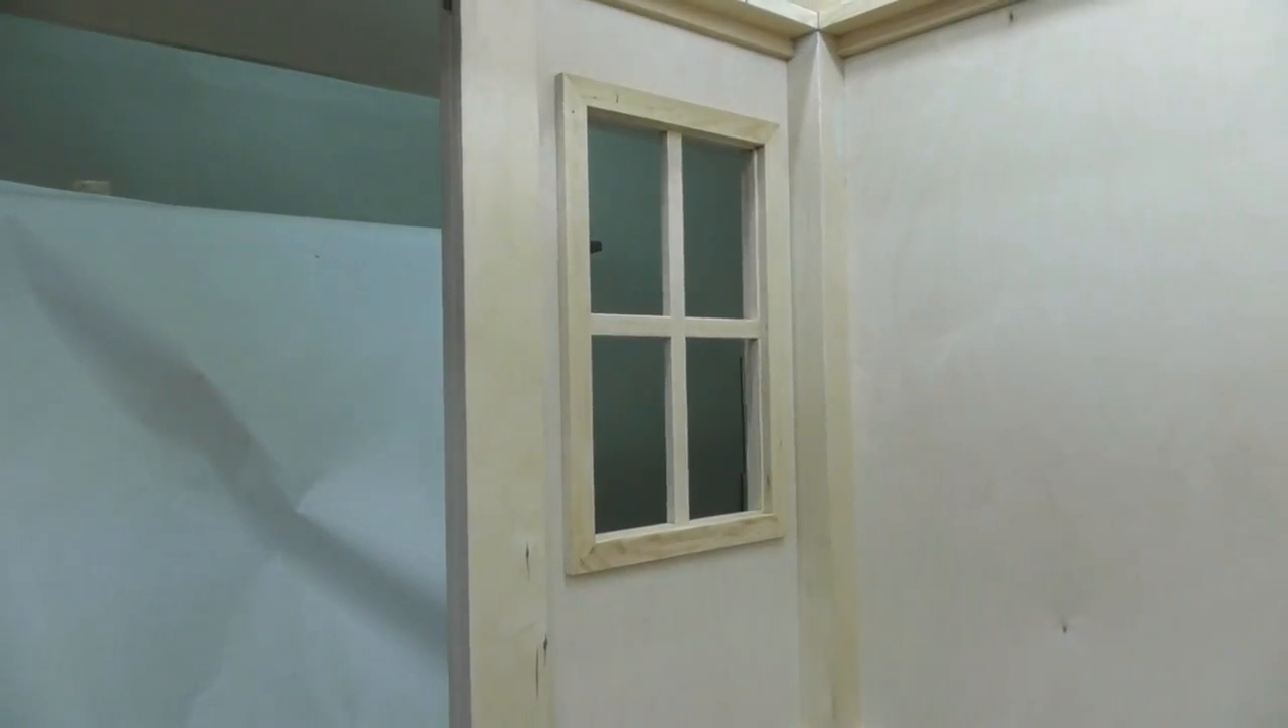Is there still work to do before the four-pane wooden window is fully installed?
No.